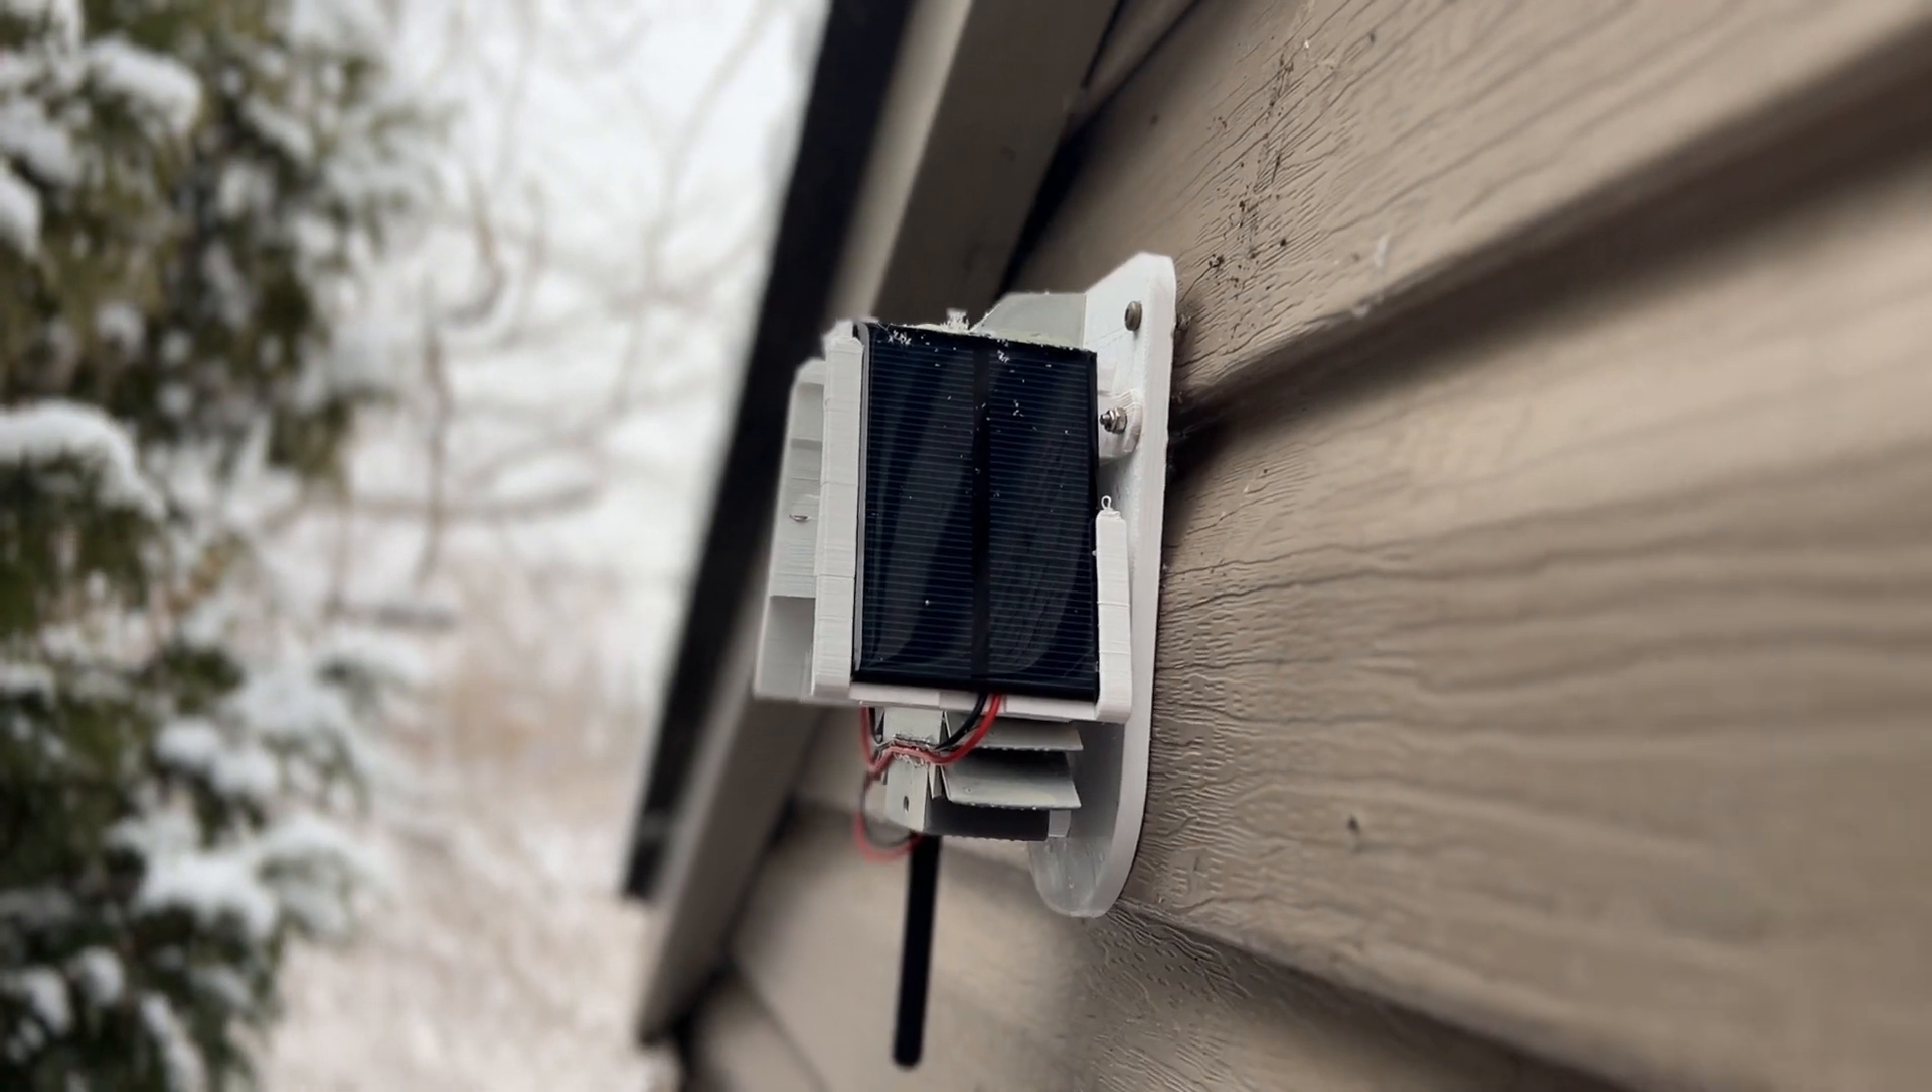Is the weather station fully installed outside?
Yes.